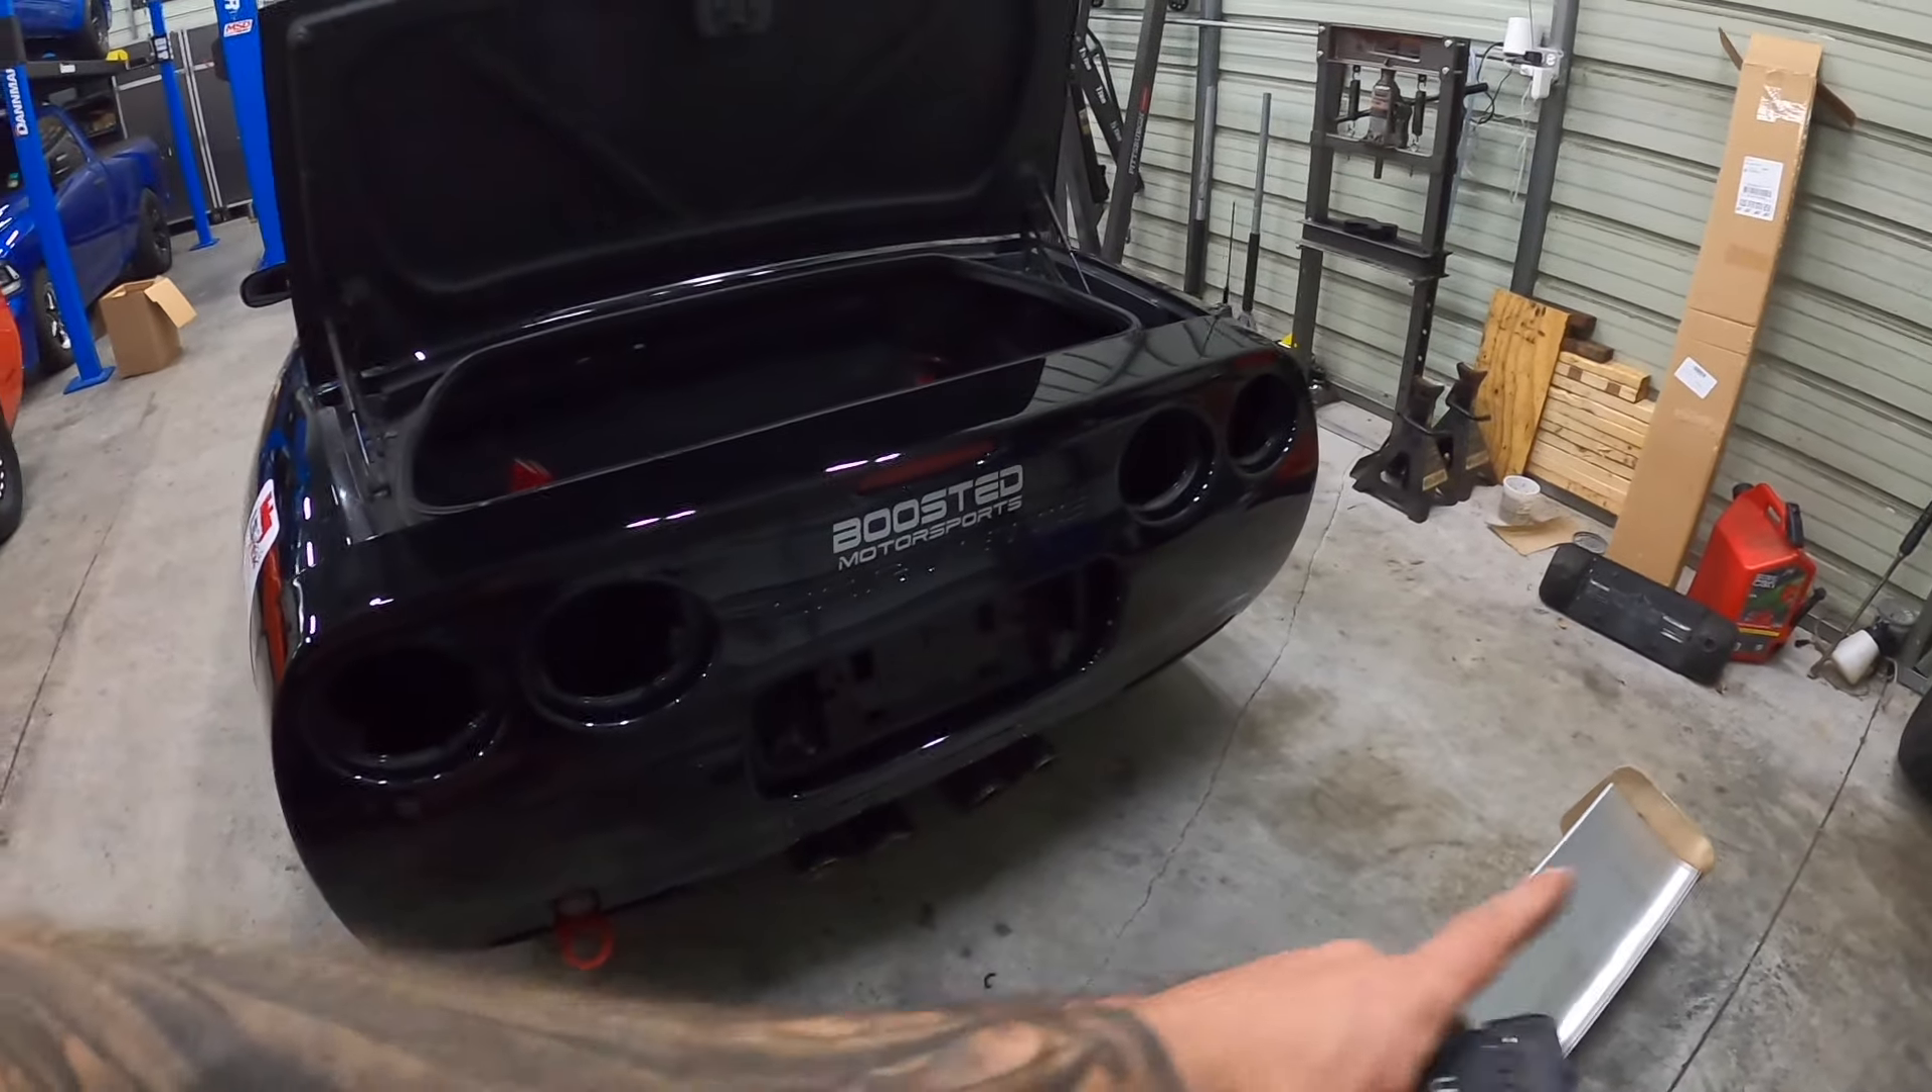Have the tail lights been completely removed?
Yes.